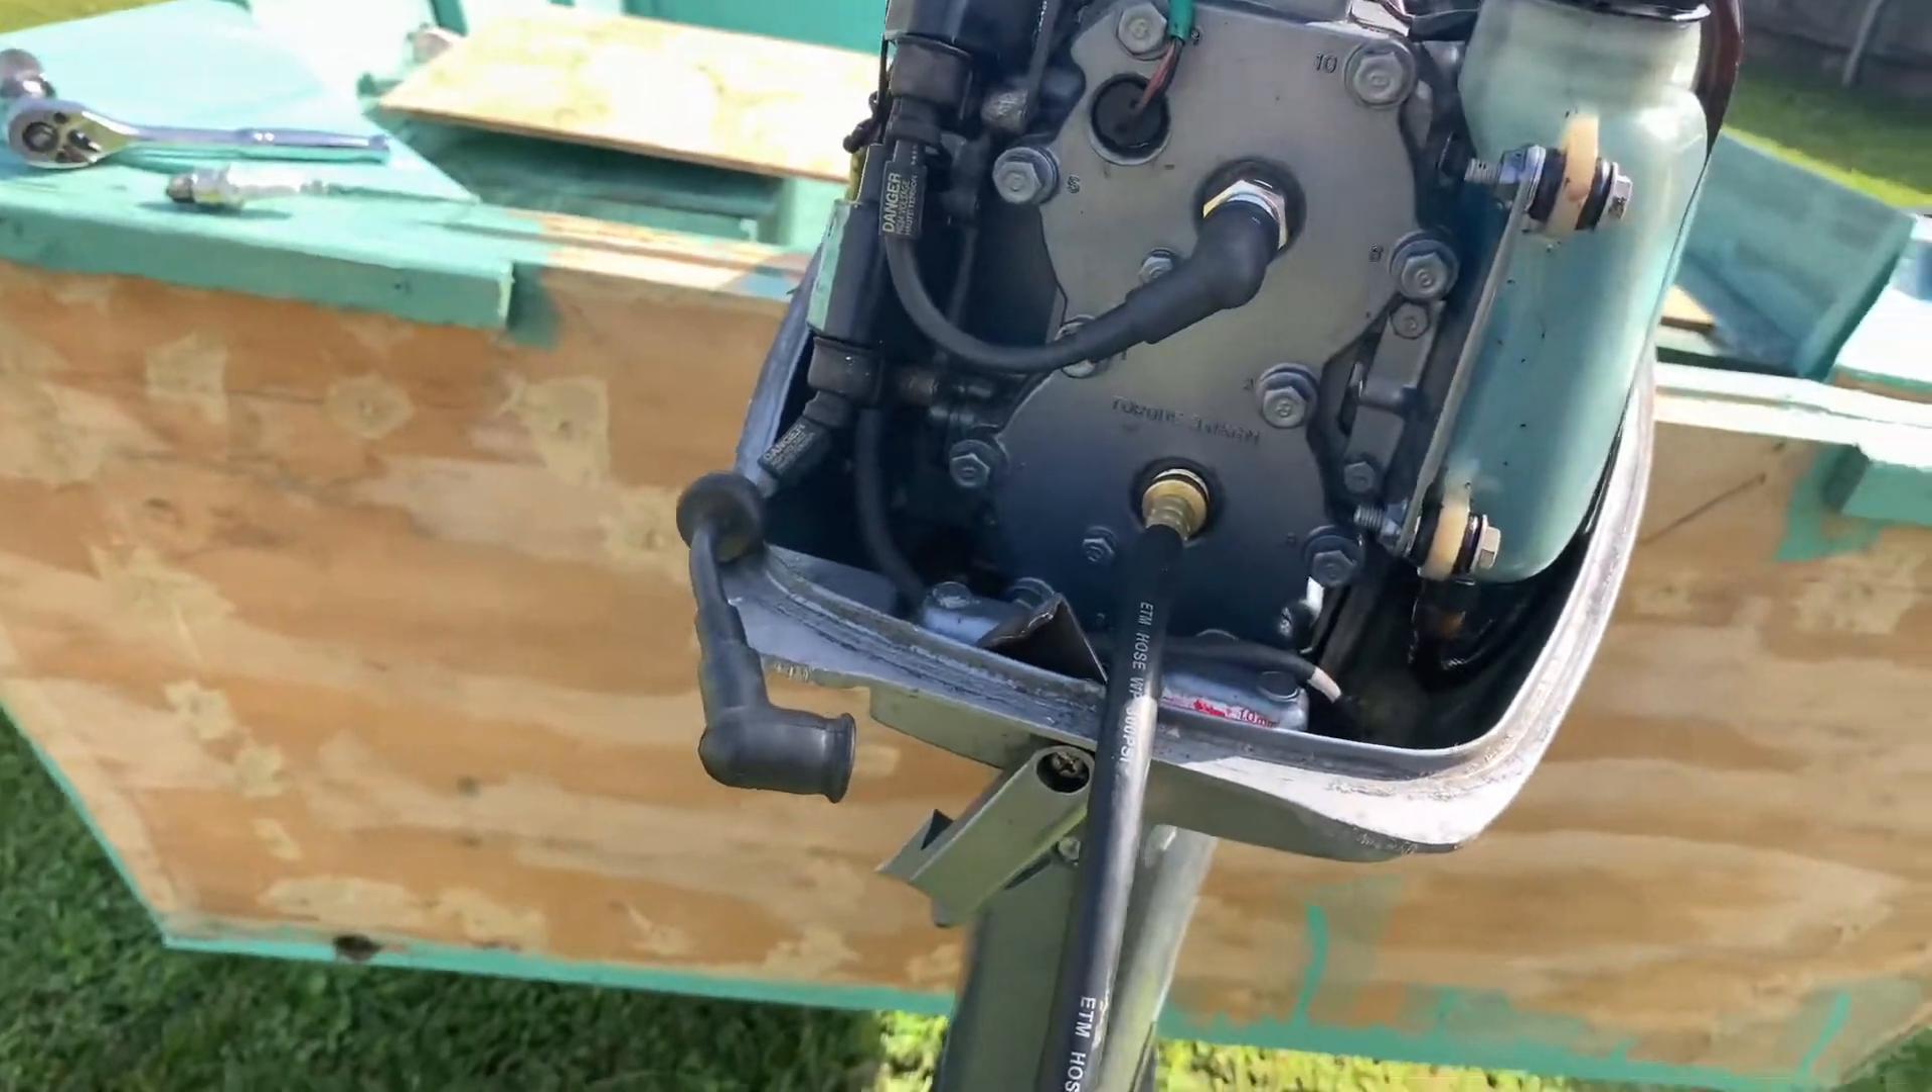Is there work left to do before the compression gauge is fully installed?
No.